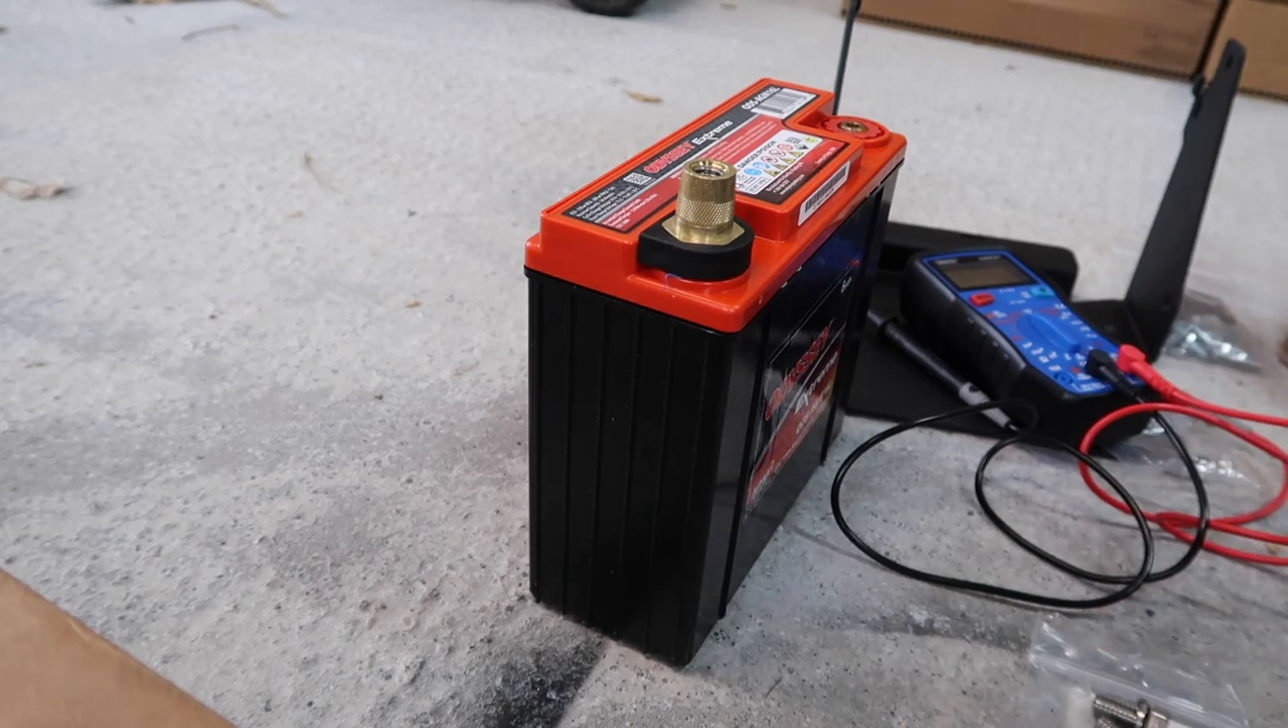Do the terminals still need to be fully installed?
Yes.